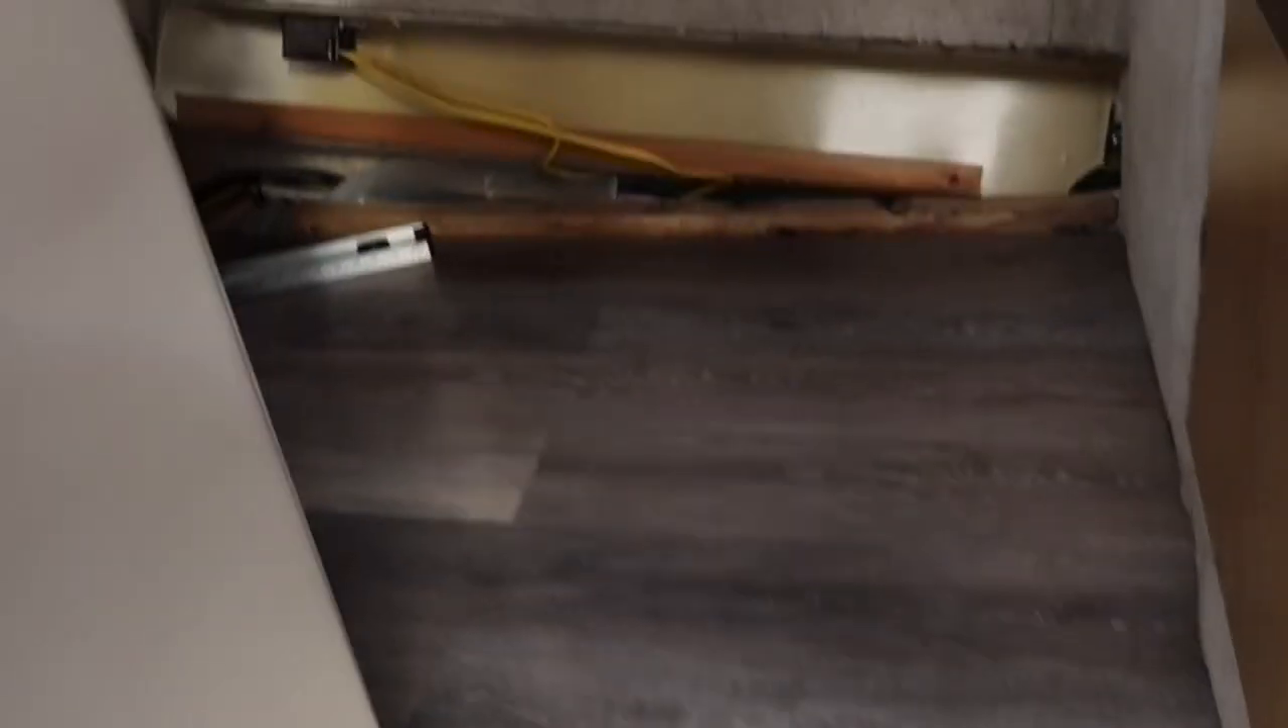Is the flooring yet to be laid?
No.